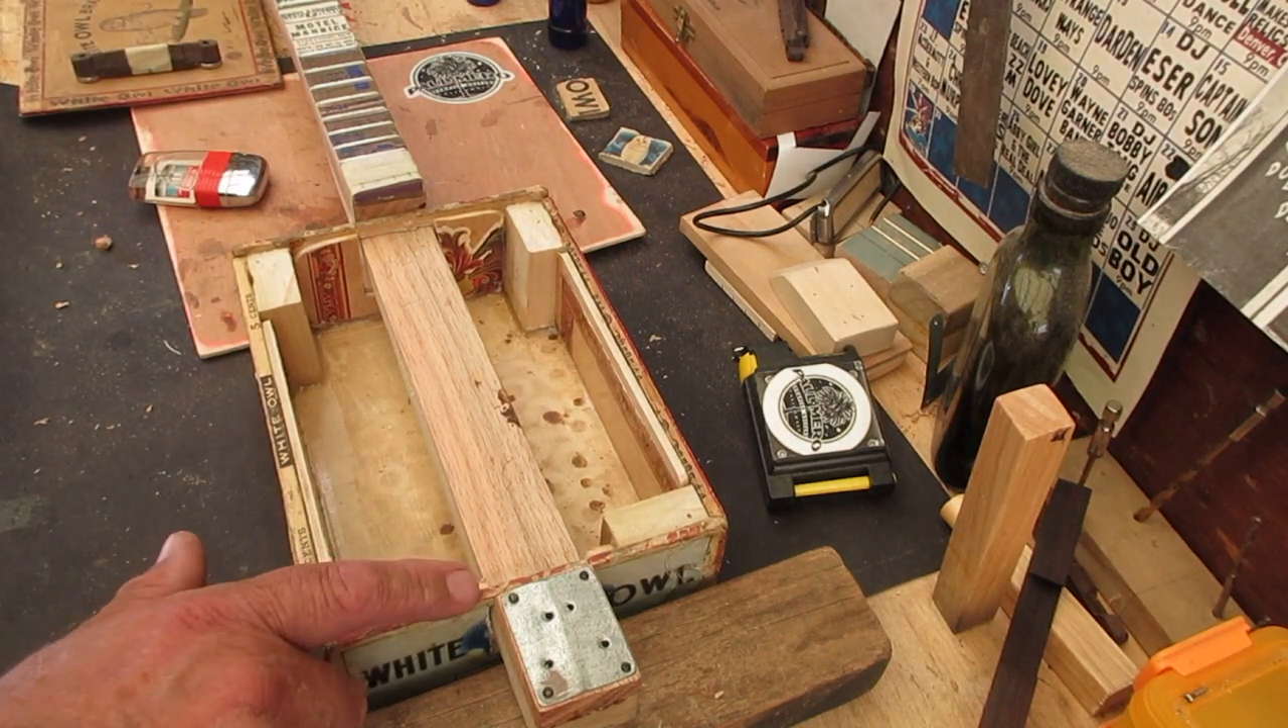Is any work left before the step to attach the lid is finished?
Yes.